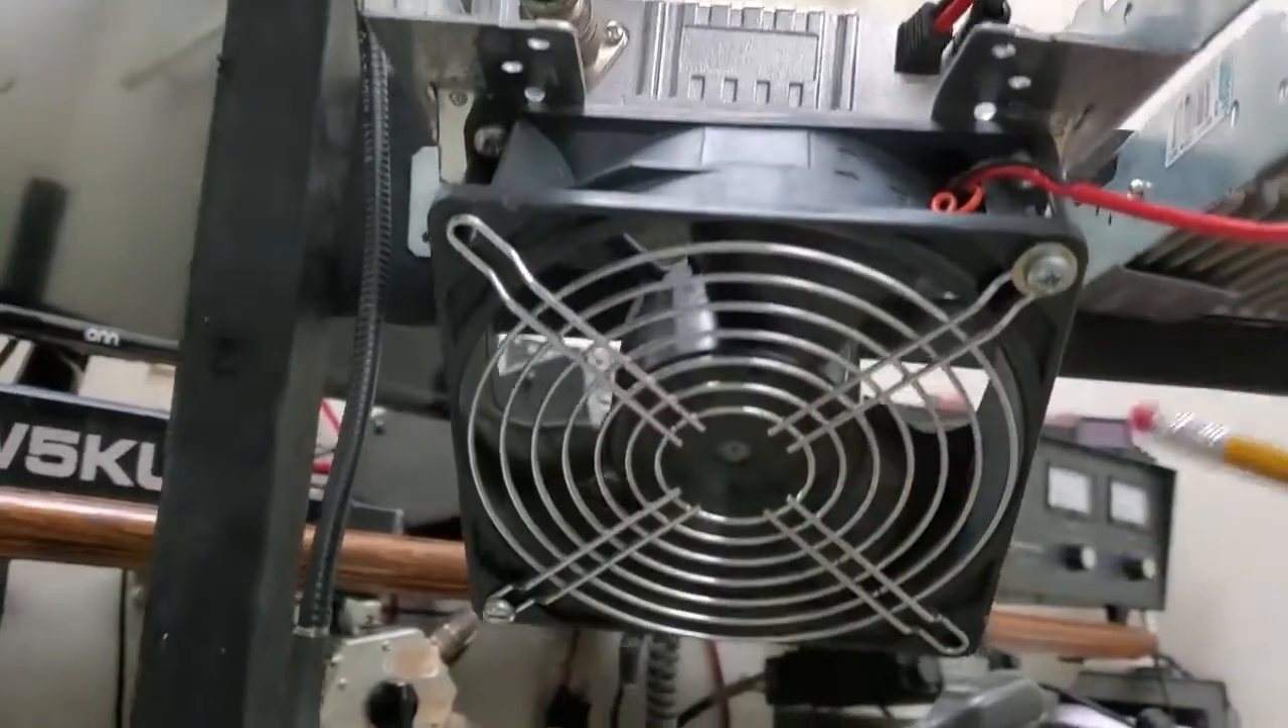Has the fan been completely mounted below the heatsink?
Yes.